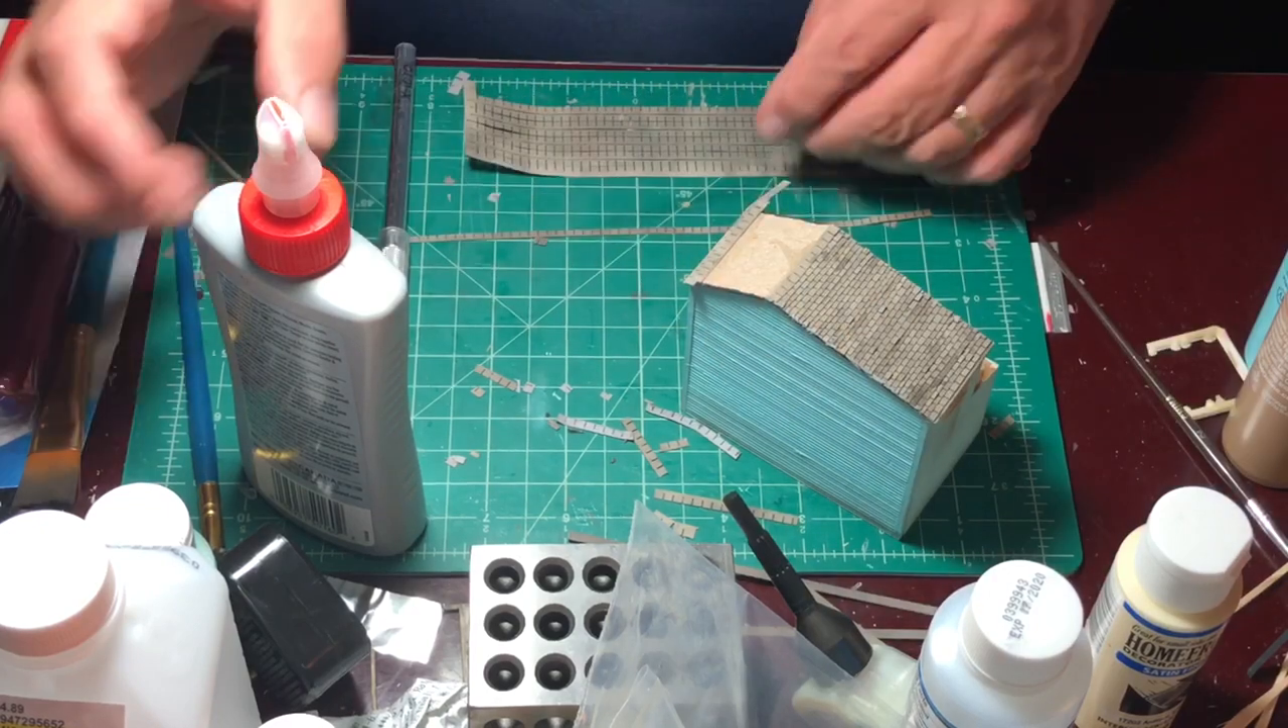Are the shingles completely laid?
No.